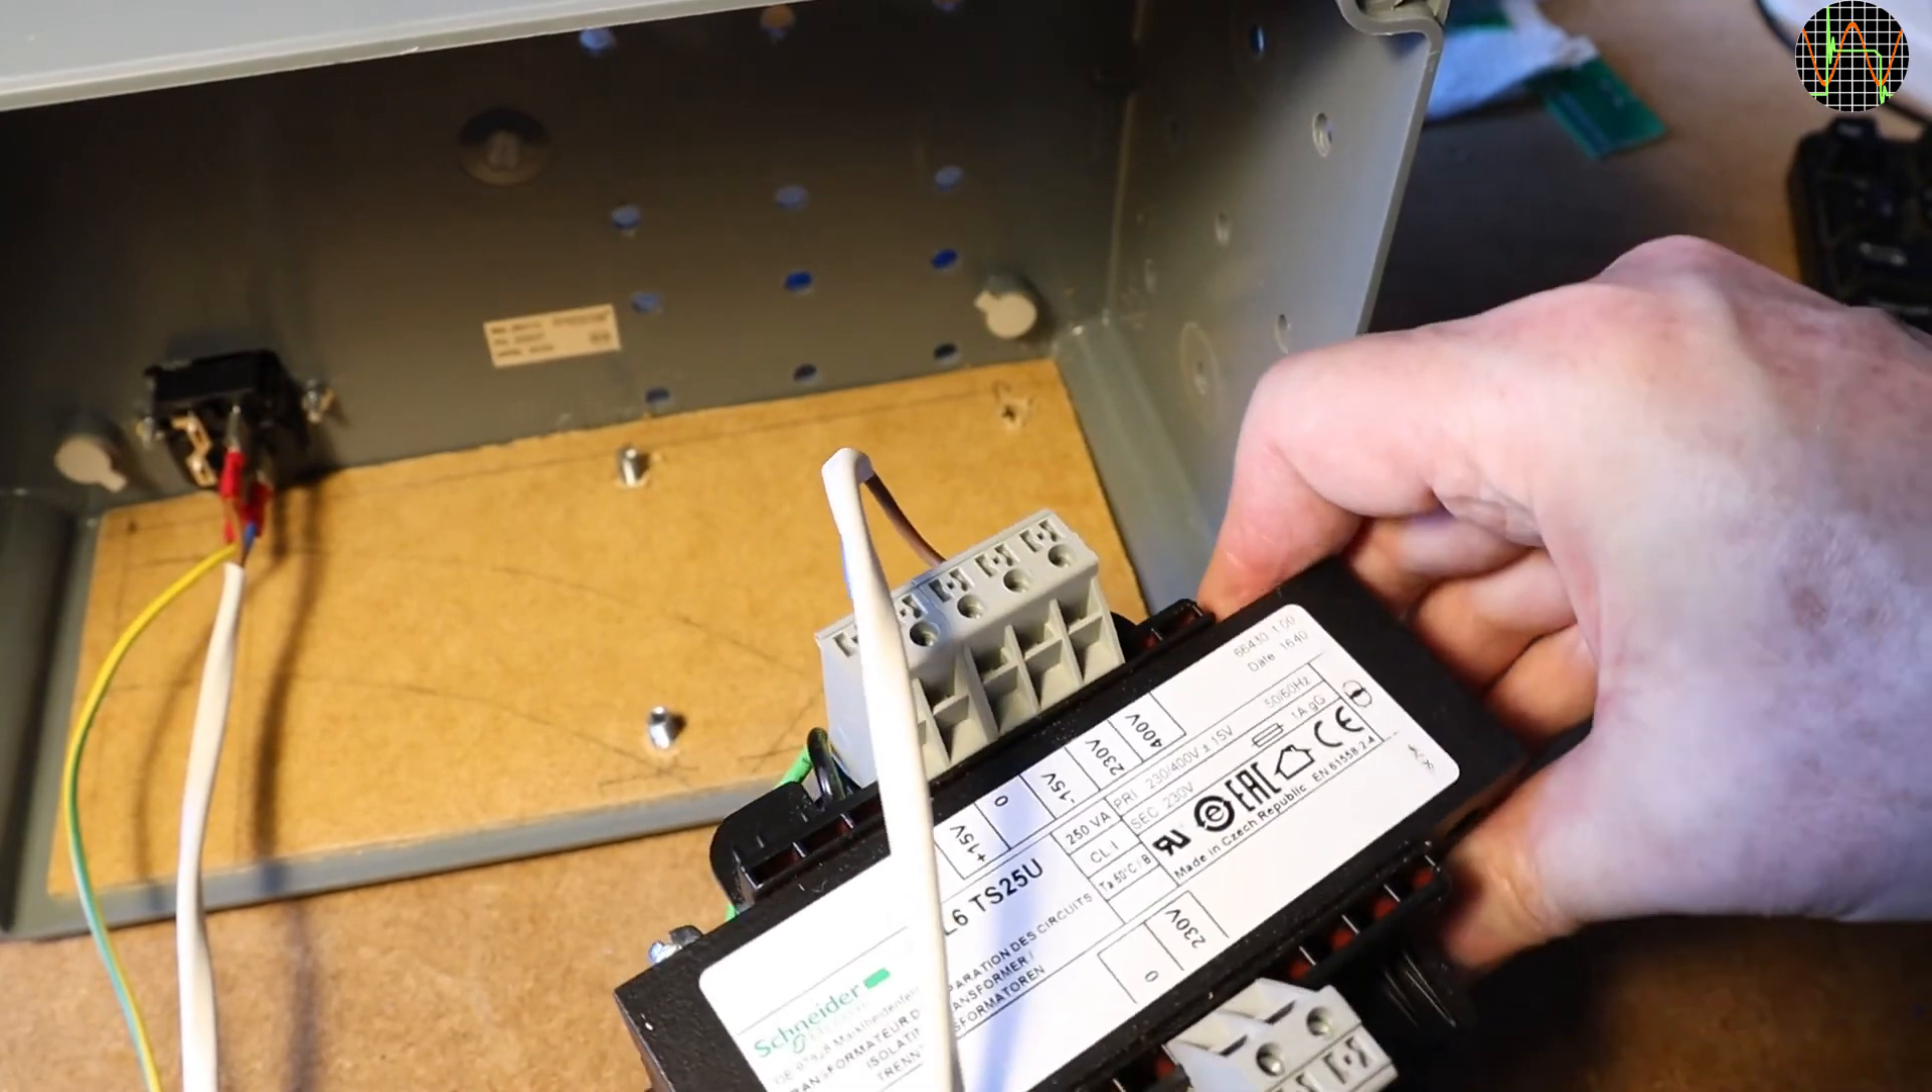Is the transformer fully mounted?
No.